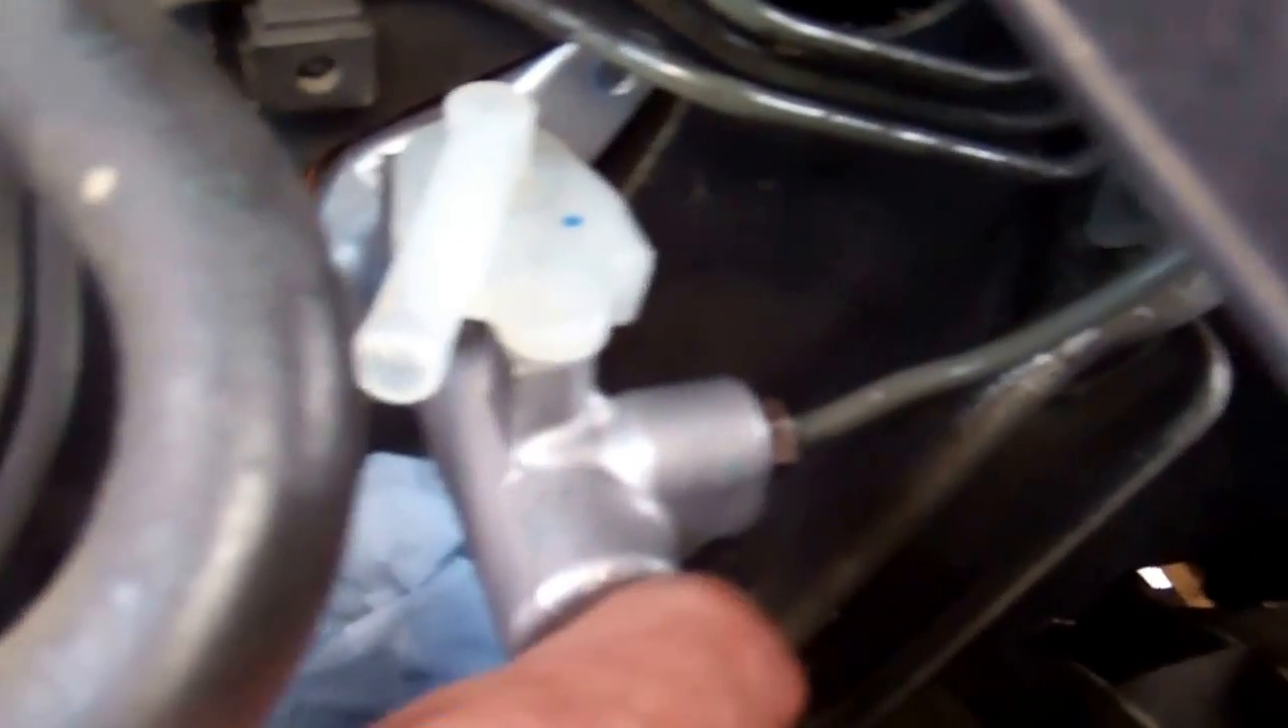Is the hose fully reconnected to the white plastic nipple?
No.